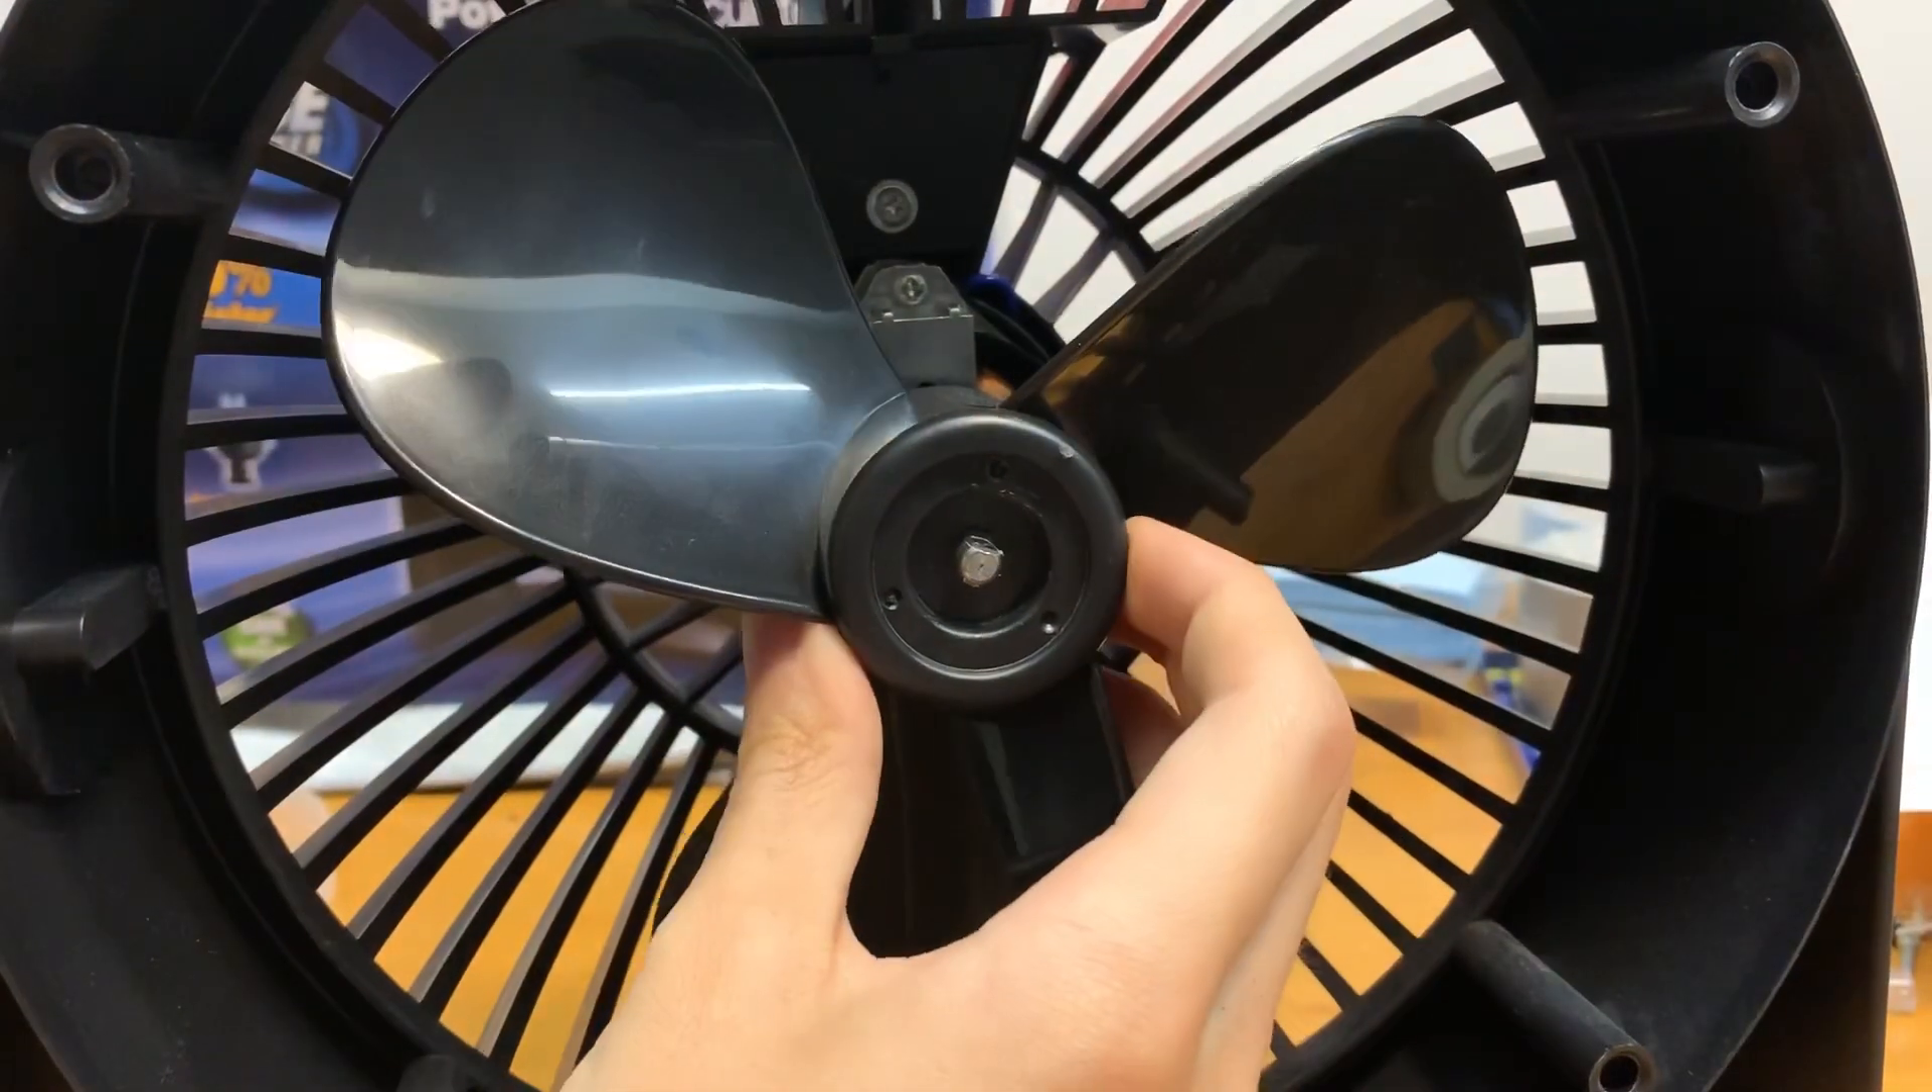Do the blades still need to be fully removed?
Yes.